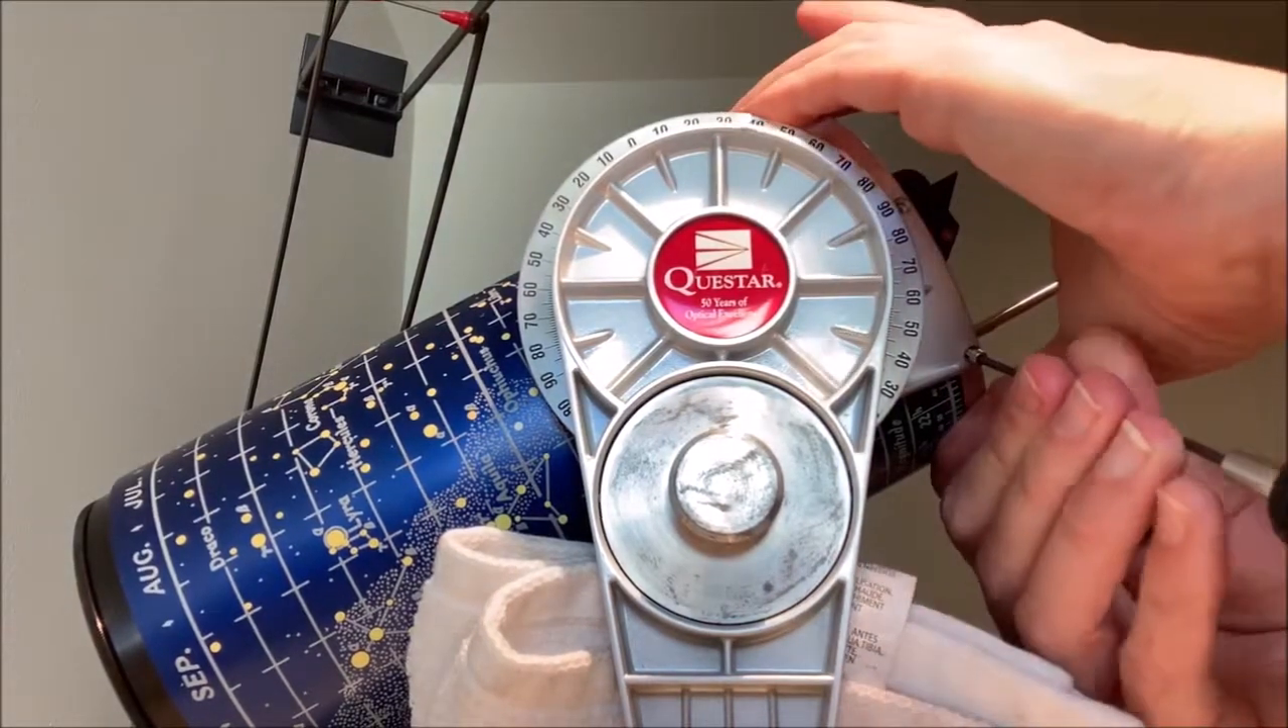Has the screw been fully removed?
No.